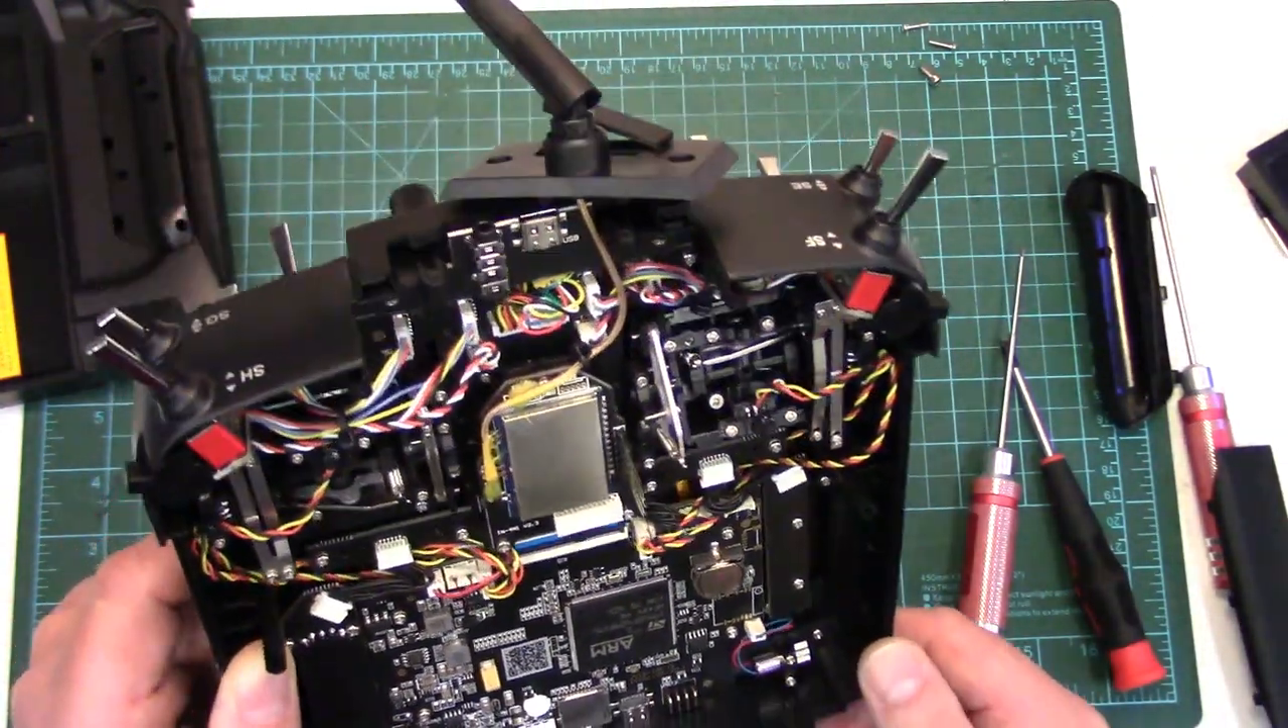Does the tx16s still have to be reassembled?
Yes.